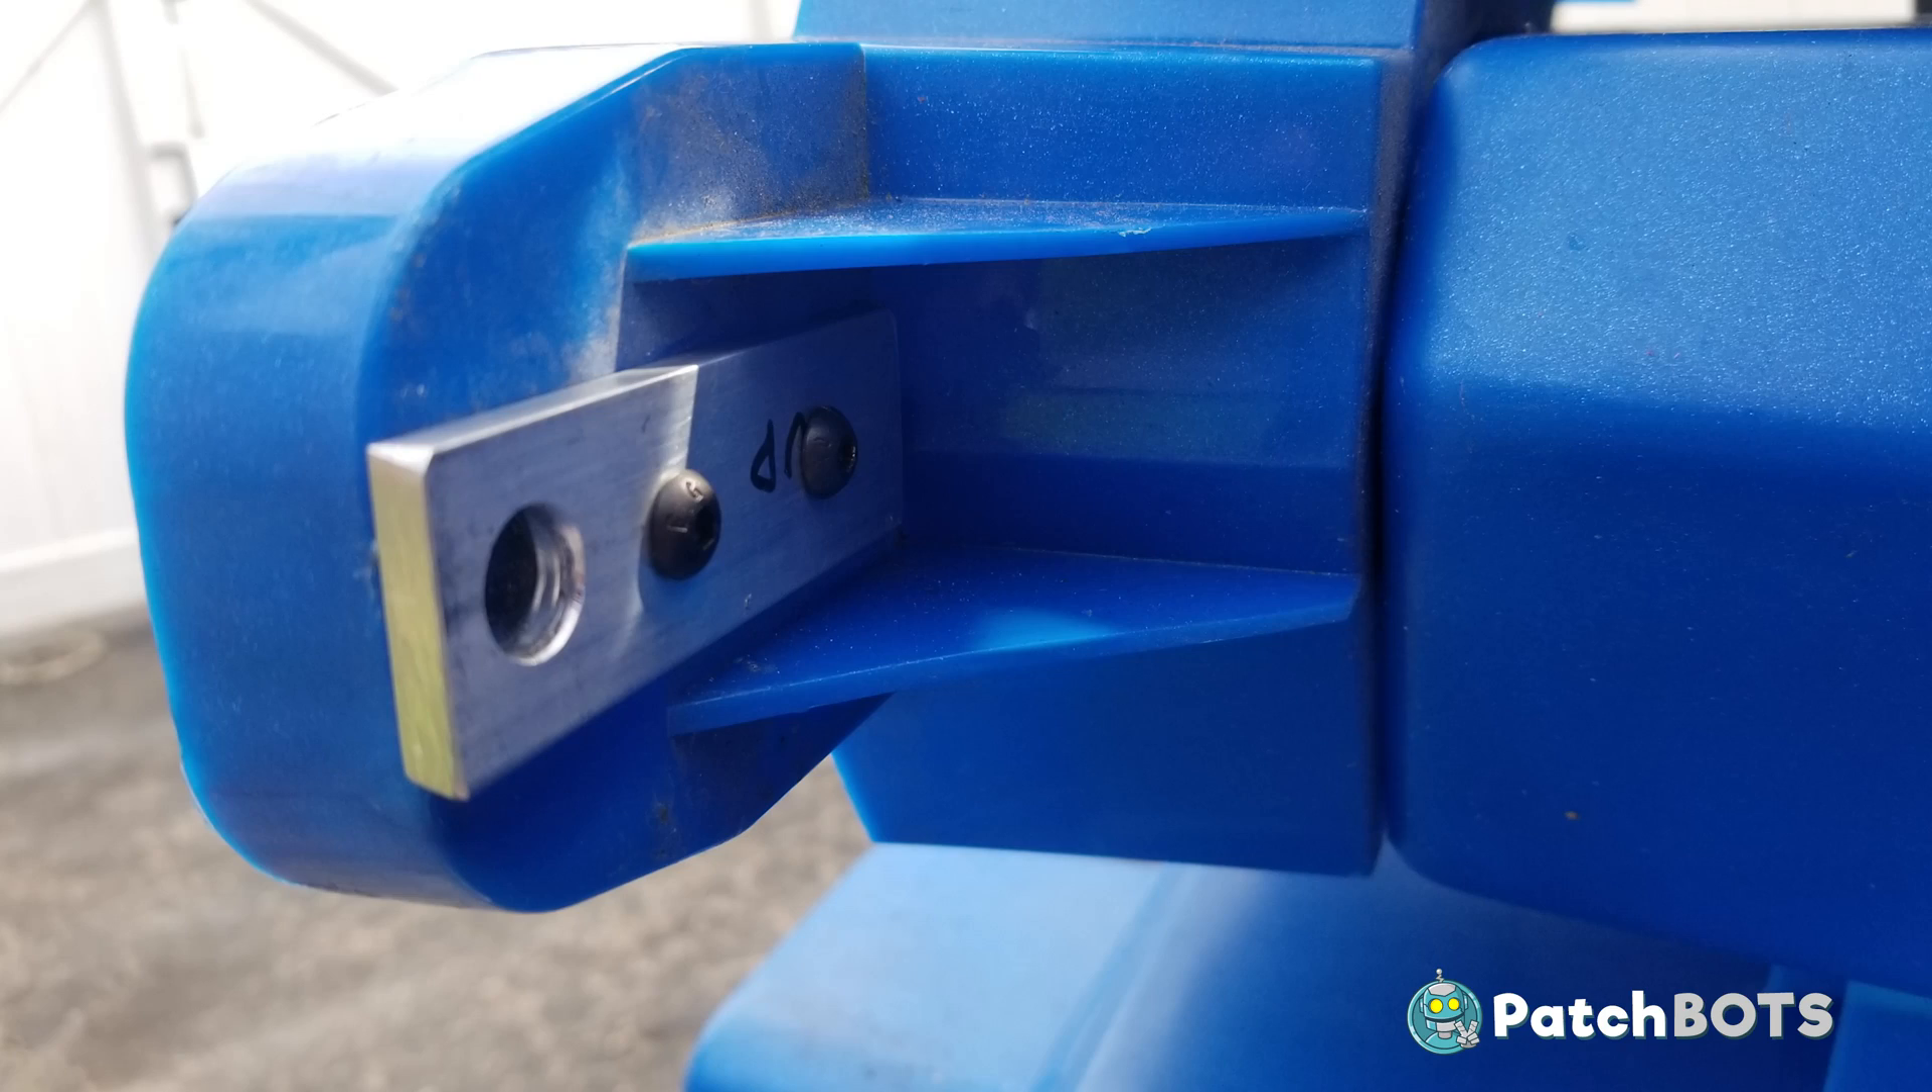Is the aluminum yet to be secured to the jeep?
No.